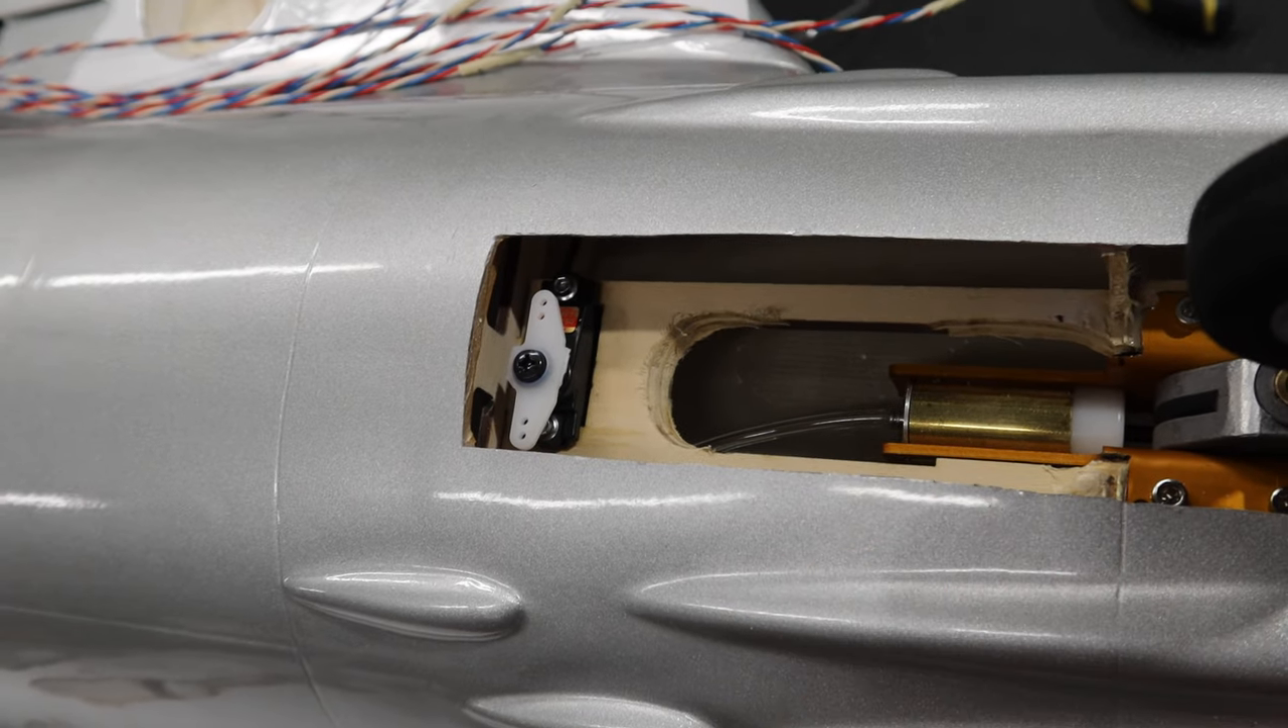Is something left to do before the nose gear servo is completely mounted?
No.